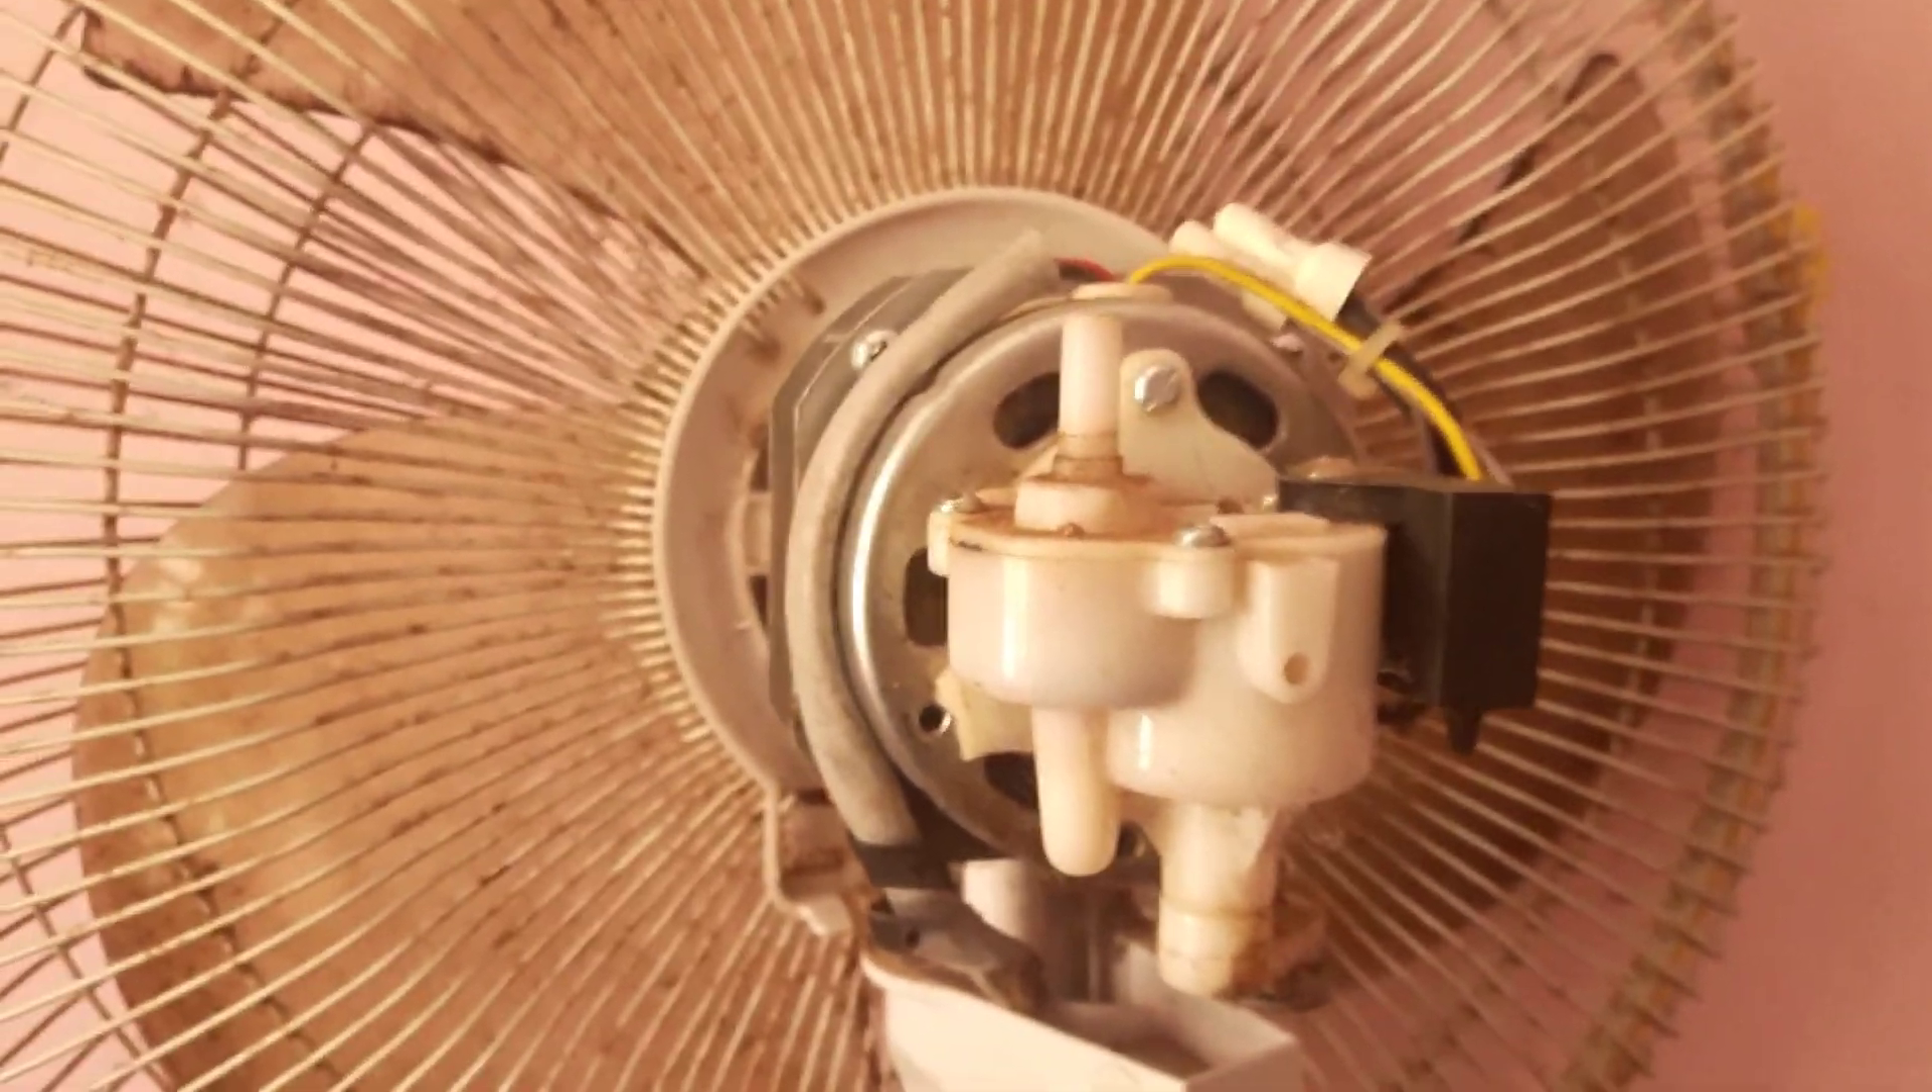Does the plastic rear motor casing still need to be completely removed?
No.